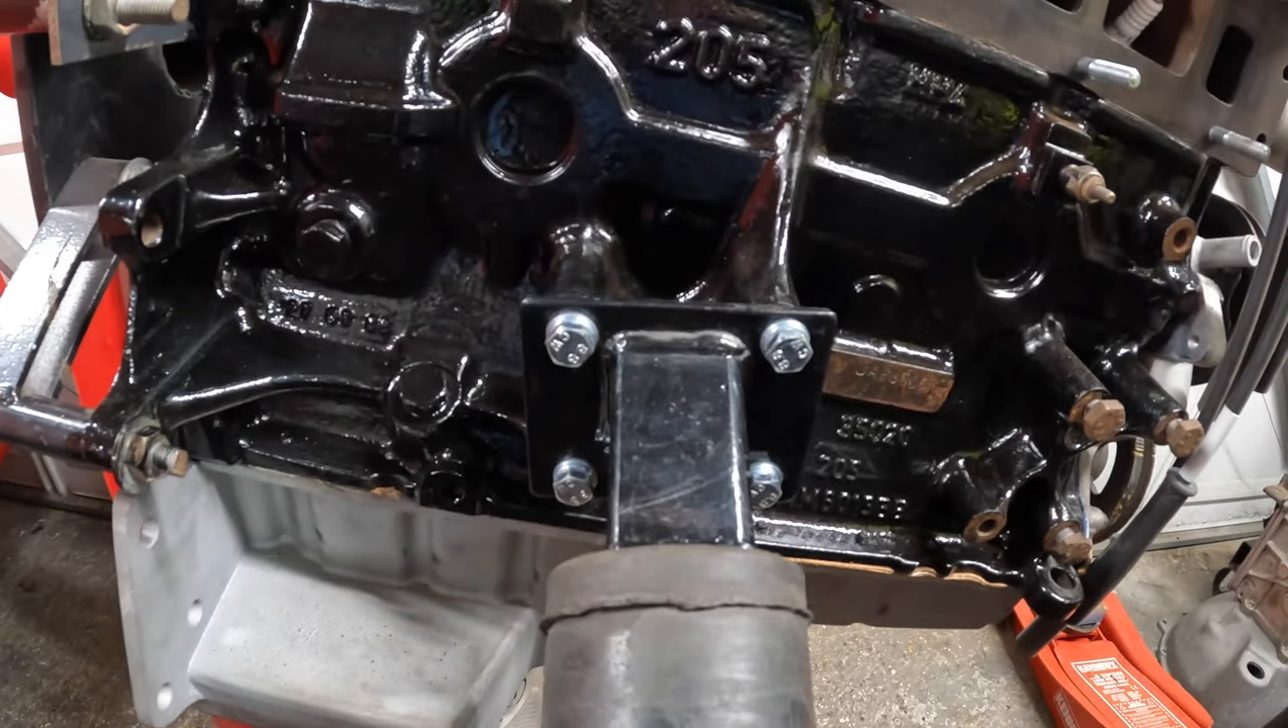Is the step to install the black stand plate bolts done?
Yes.